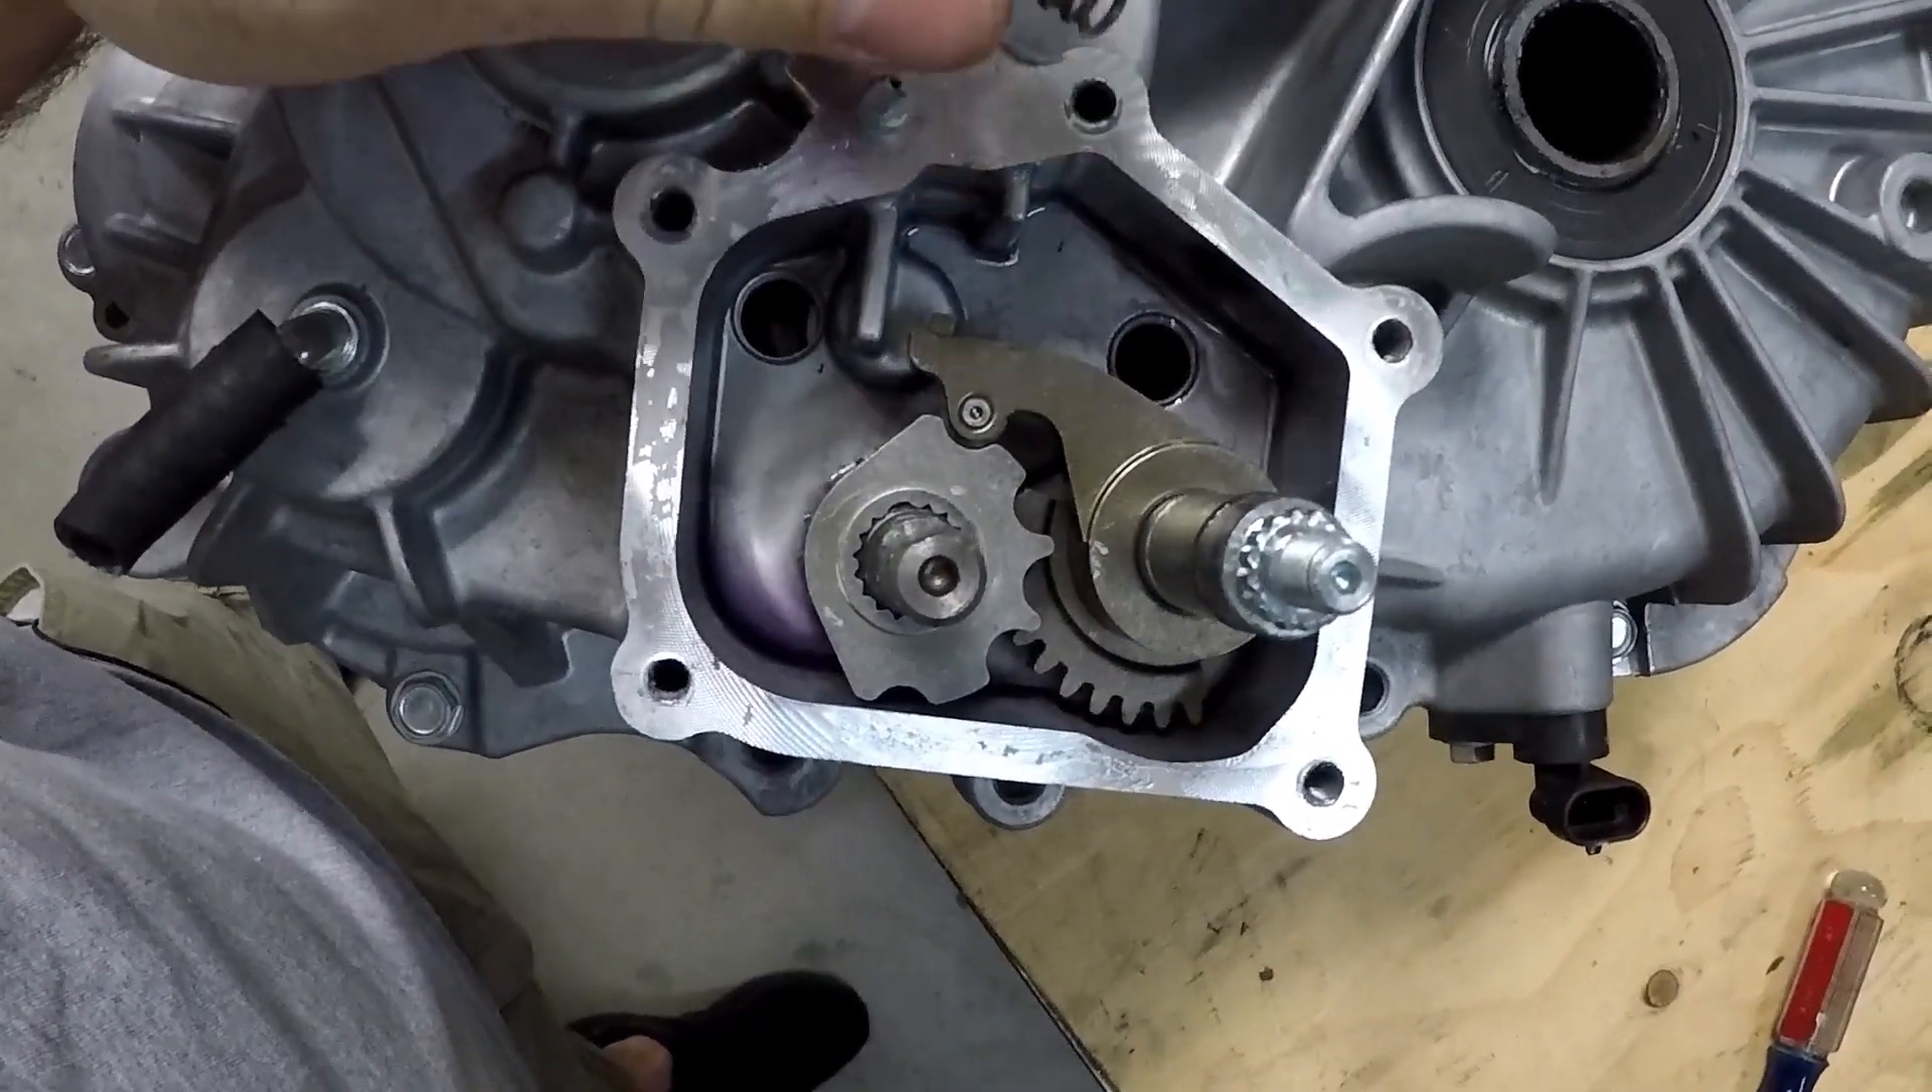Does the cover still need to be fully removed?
No.